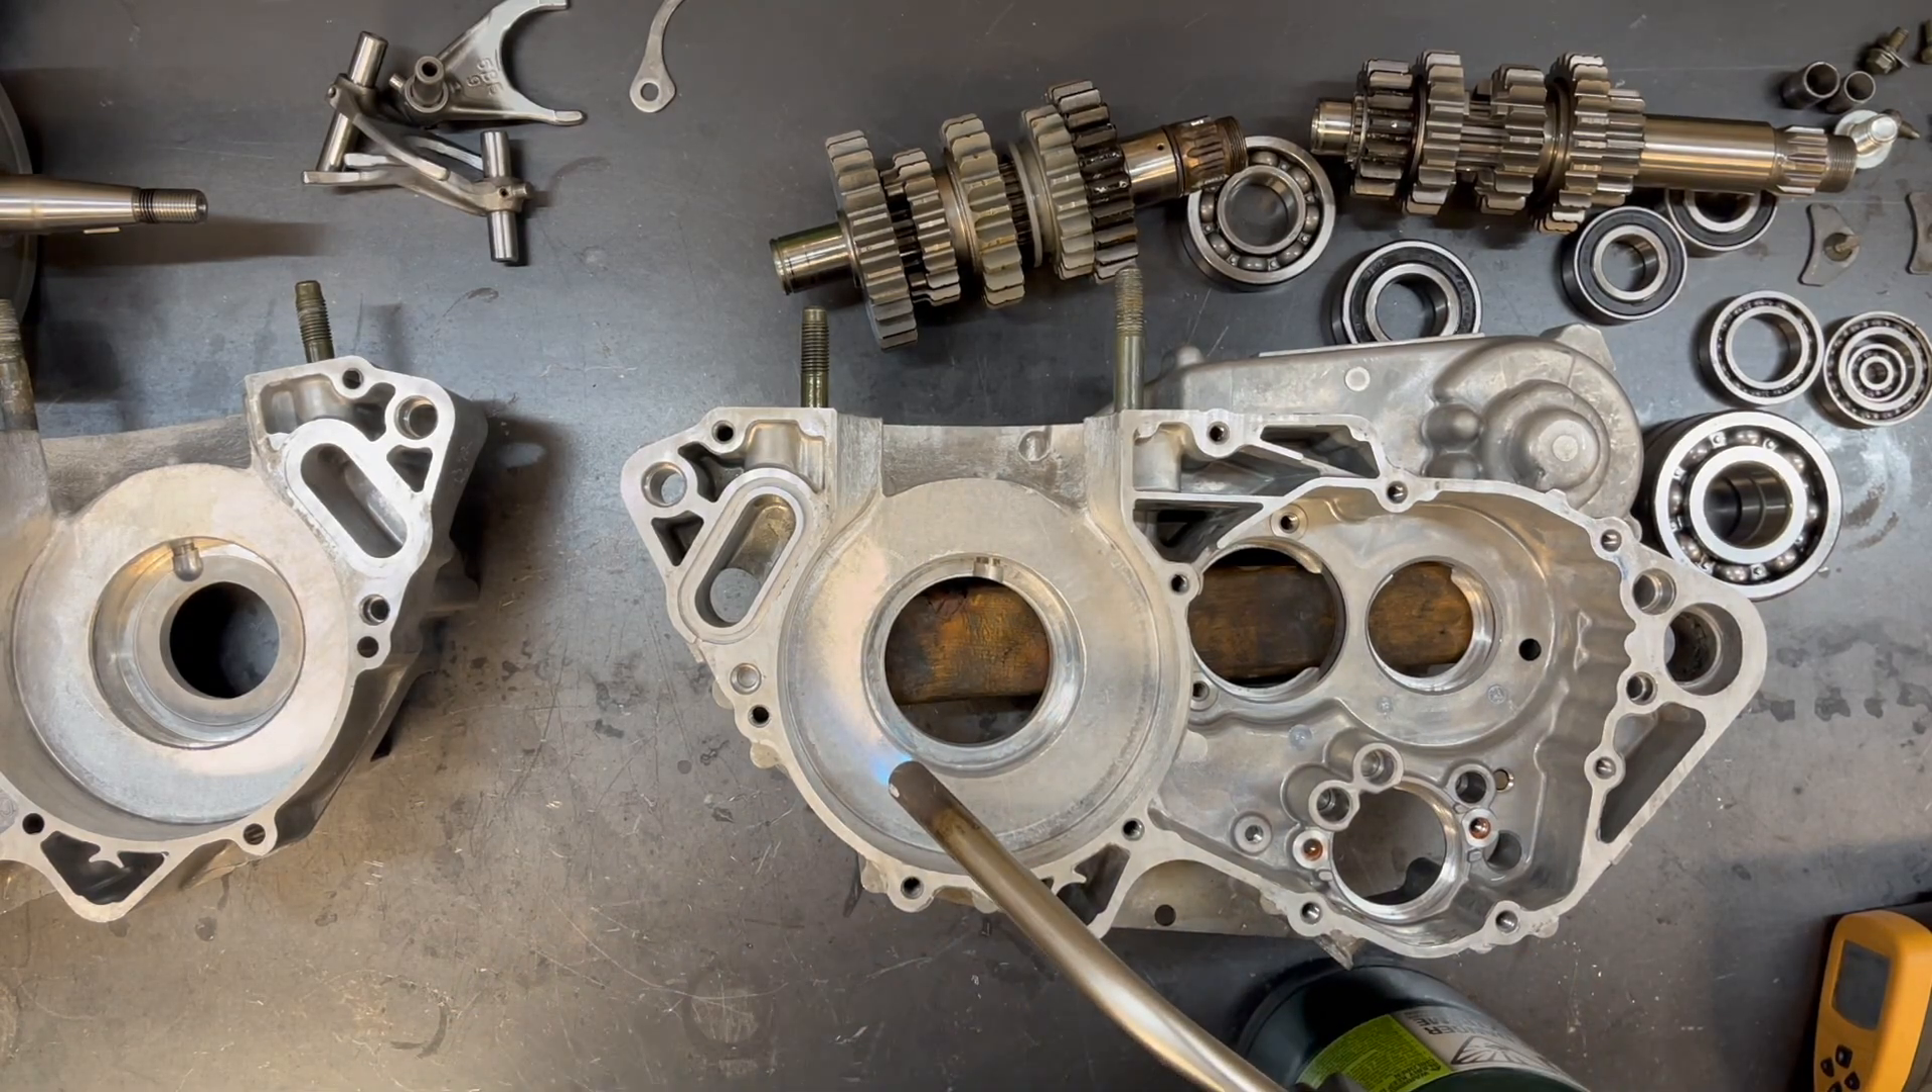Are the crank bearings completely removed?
Yes.